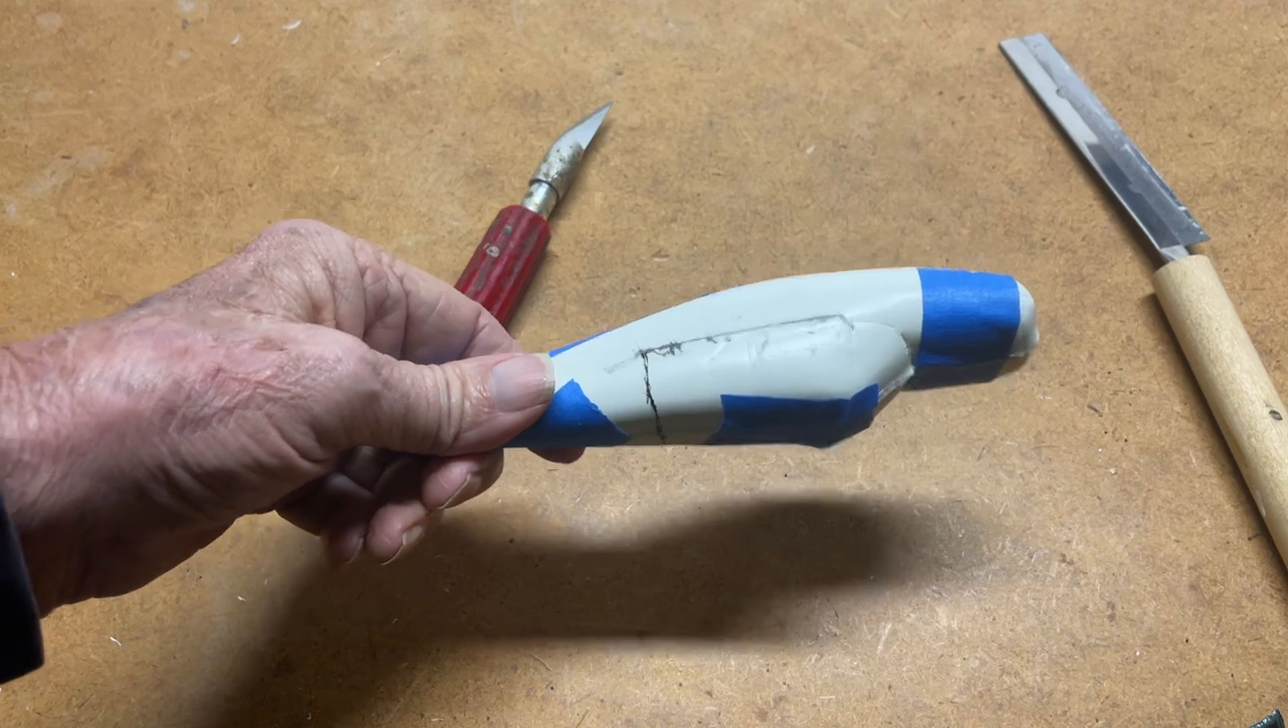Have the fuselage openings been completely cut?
No.